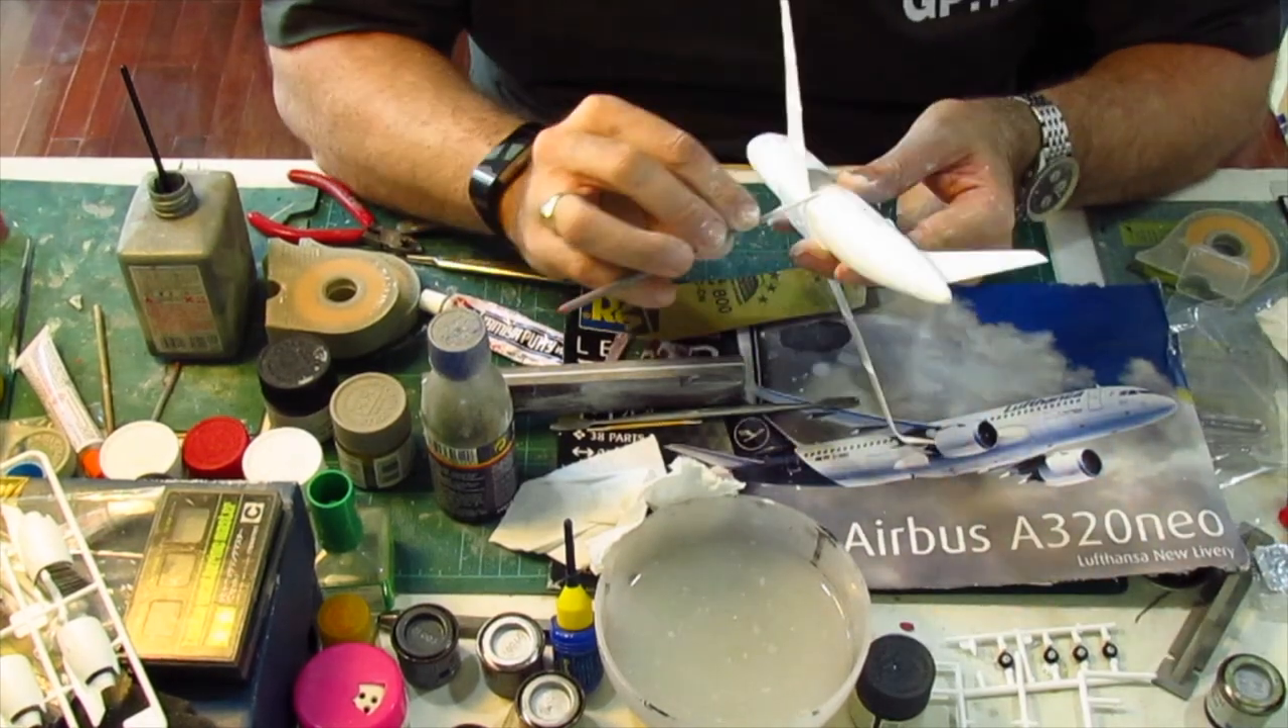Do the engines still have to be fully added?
Yes.